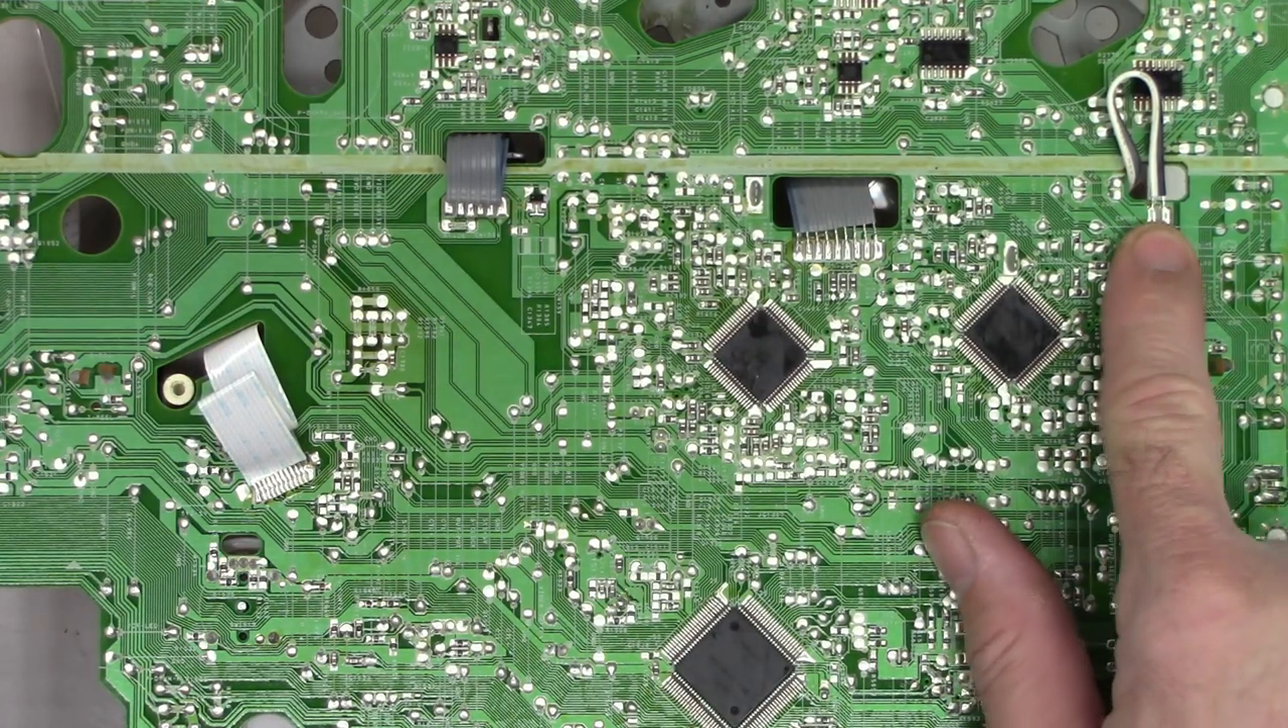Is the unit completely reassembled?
No.